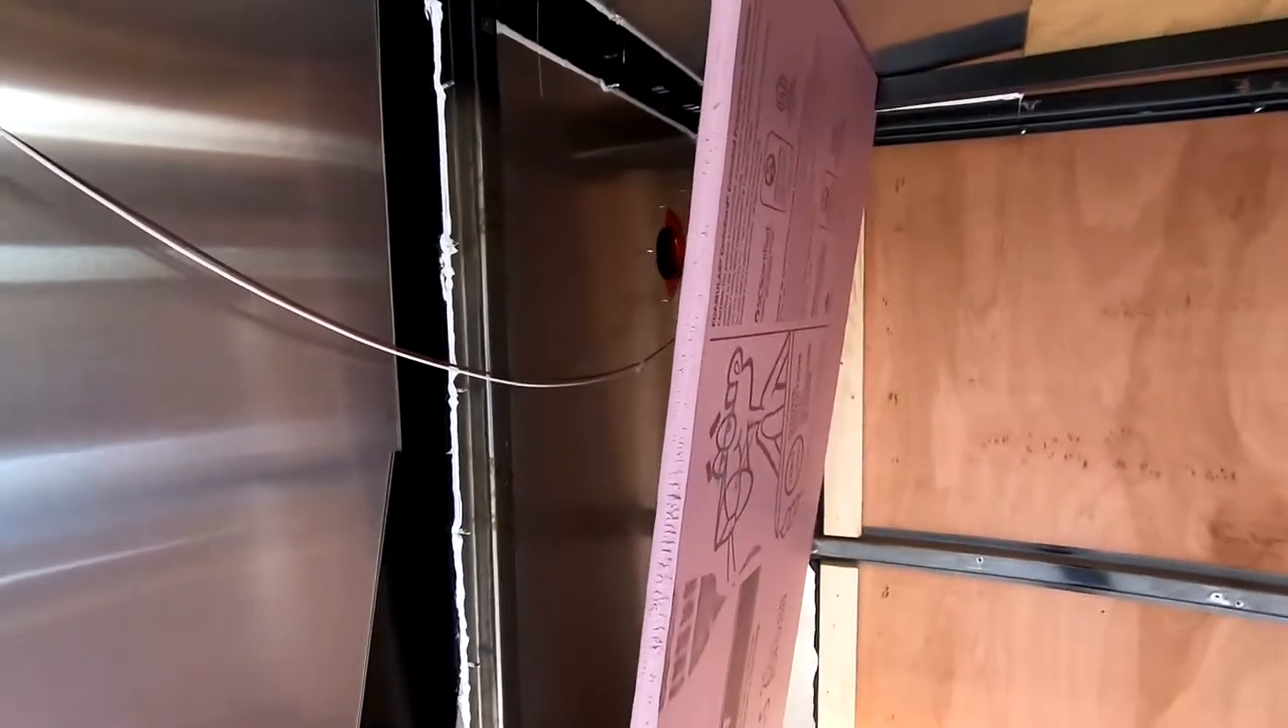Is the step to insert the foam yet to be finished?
Yes.